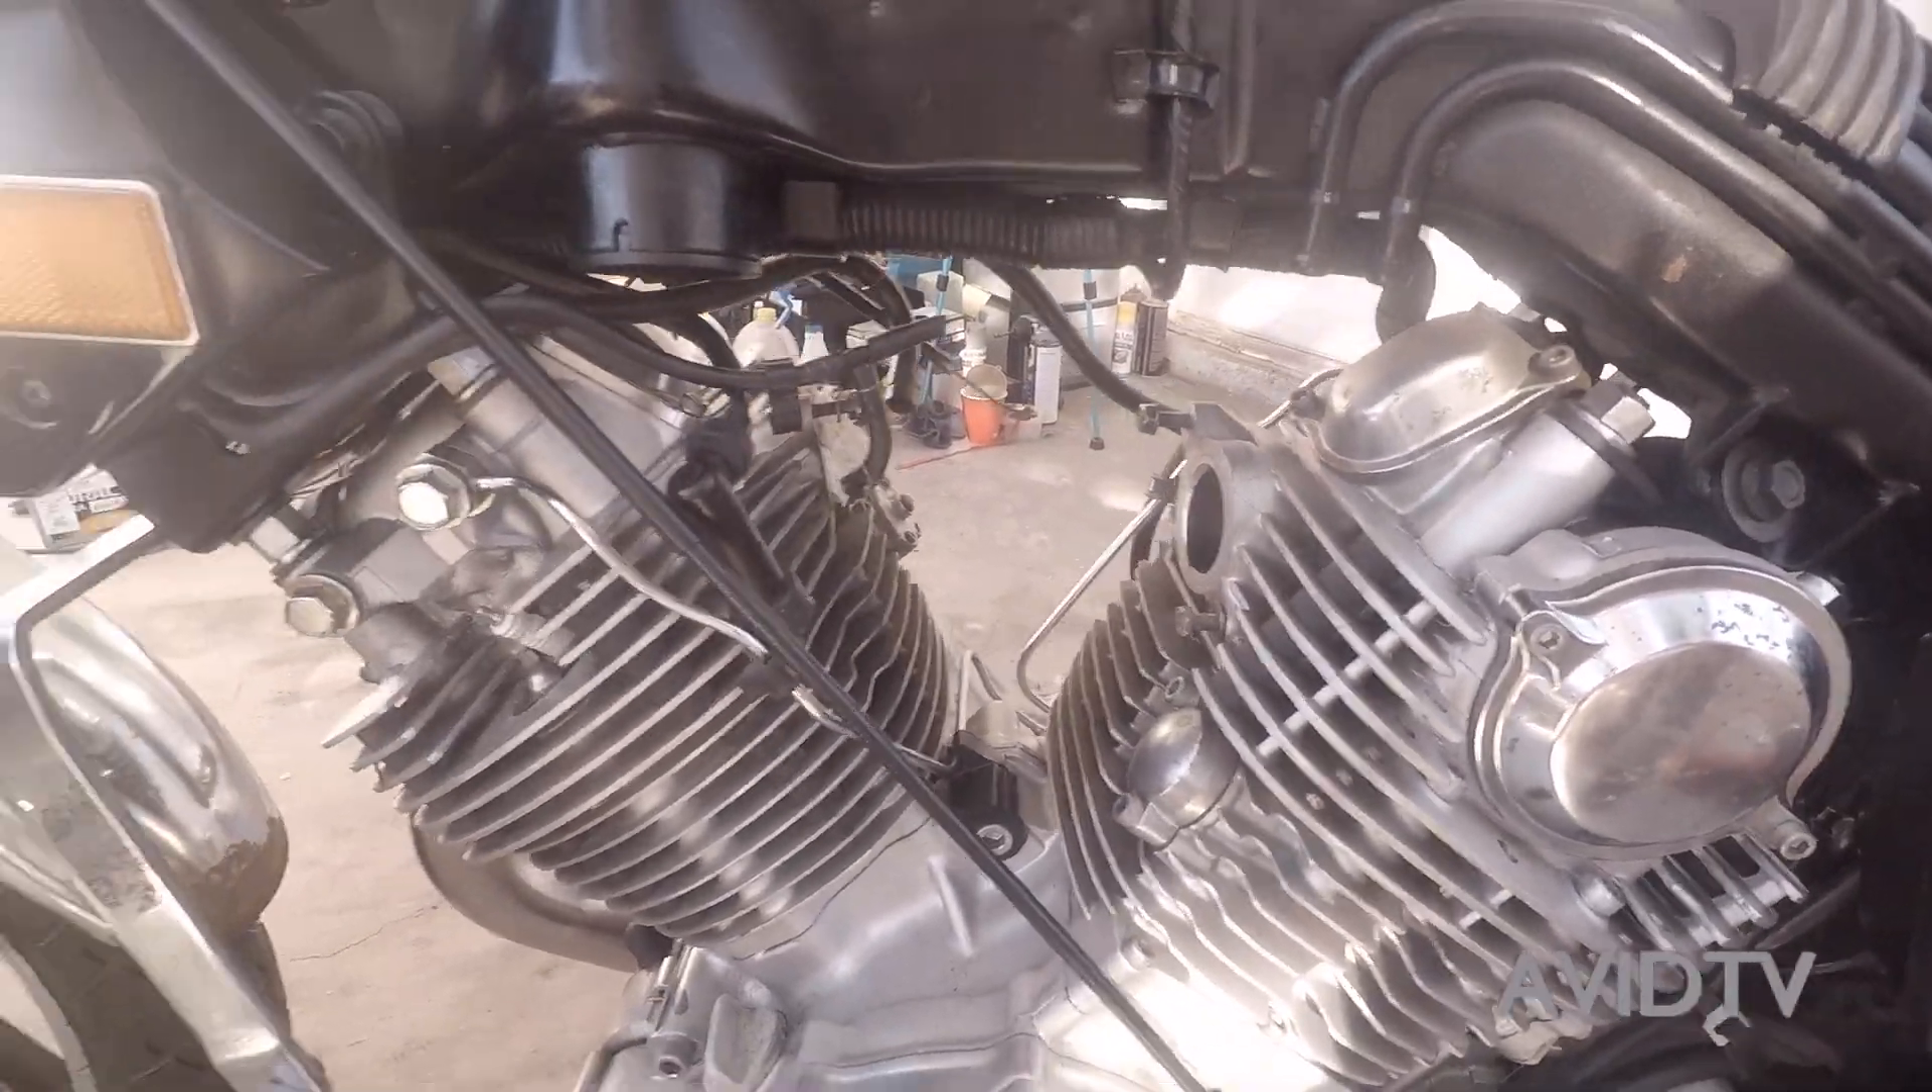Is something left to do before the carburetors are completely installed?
Yes.